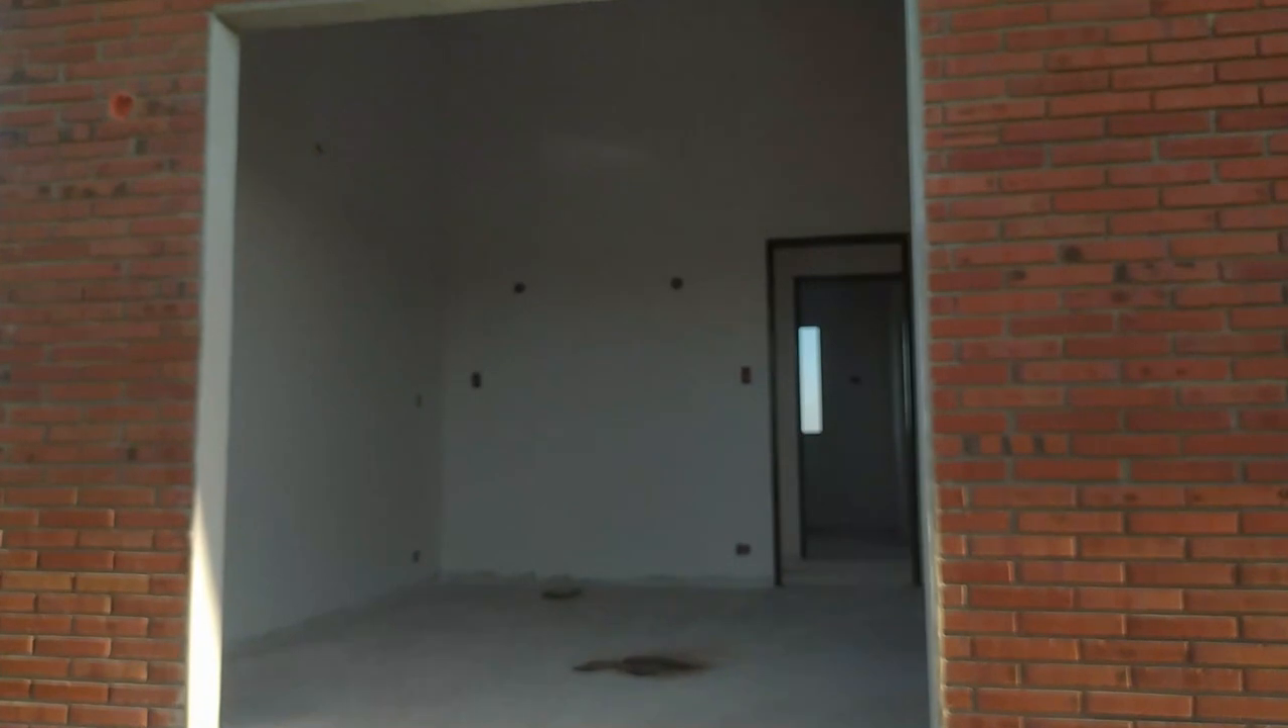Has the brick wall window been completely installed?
No.